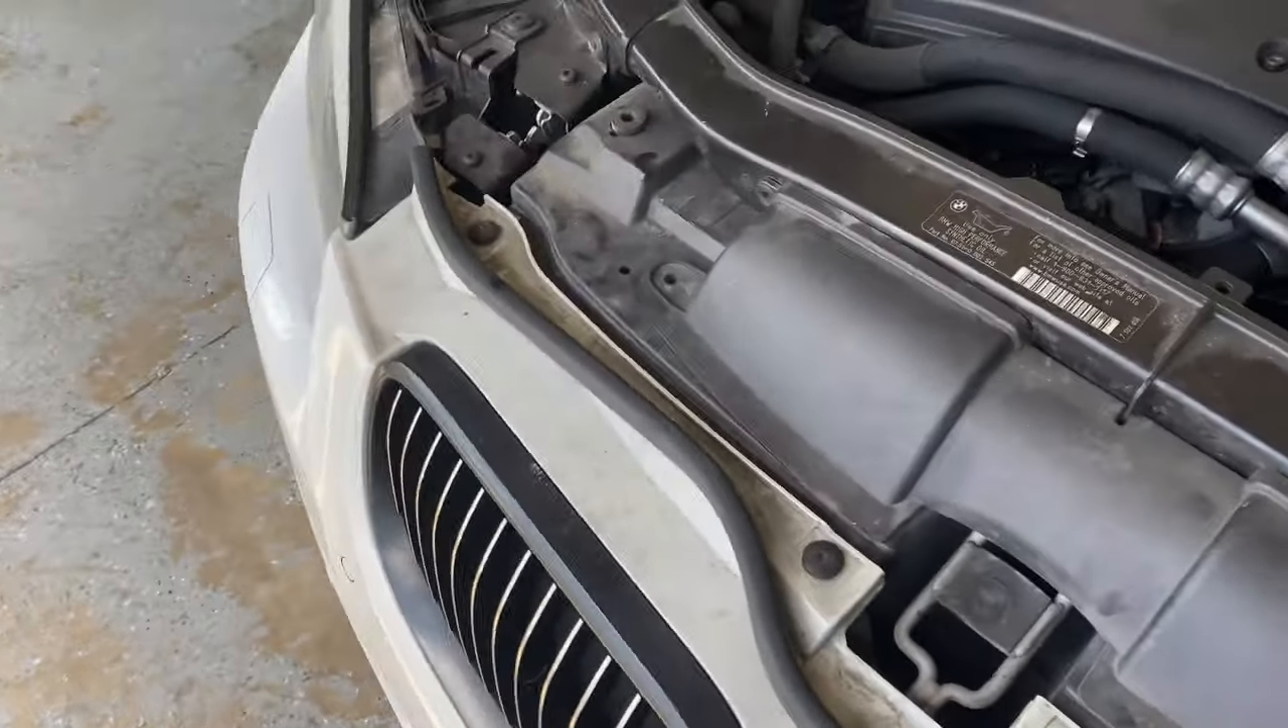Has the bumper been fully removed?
No.